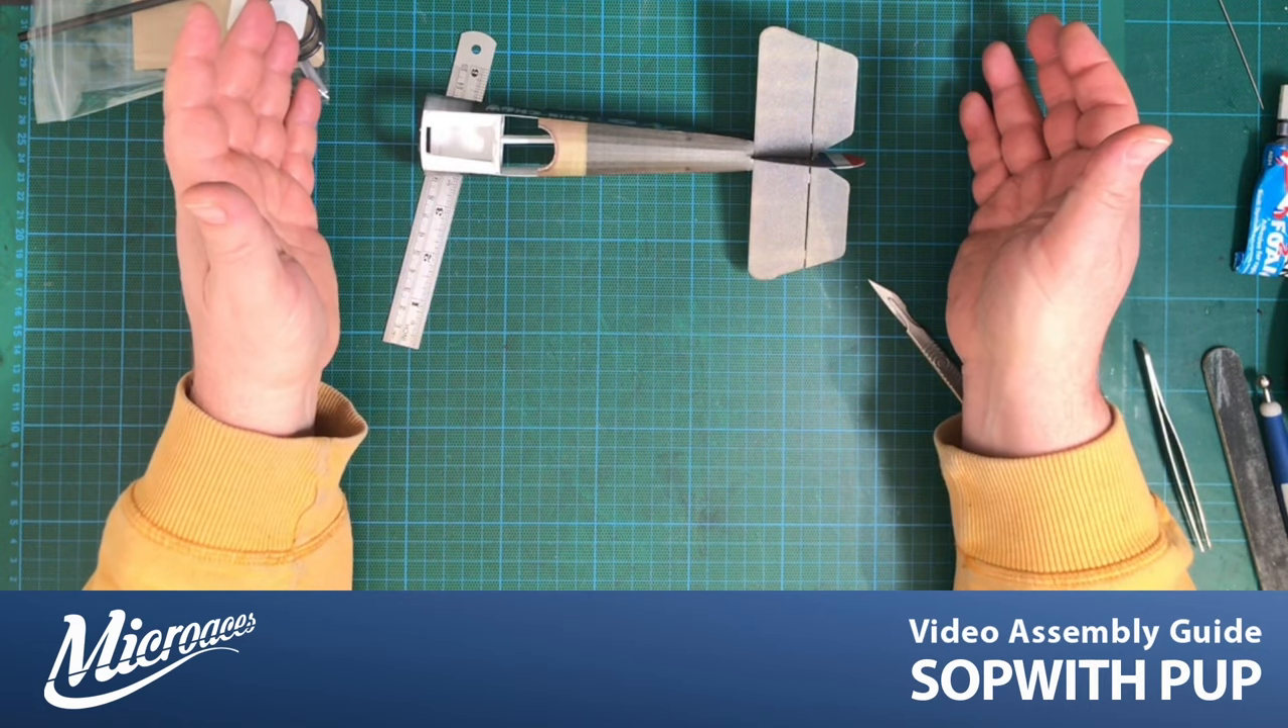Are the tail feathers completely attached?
Yes.